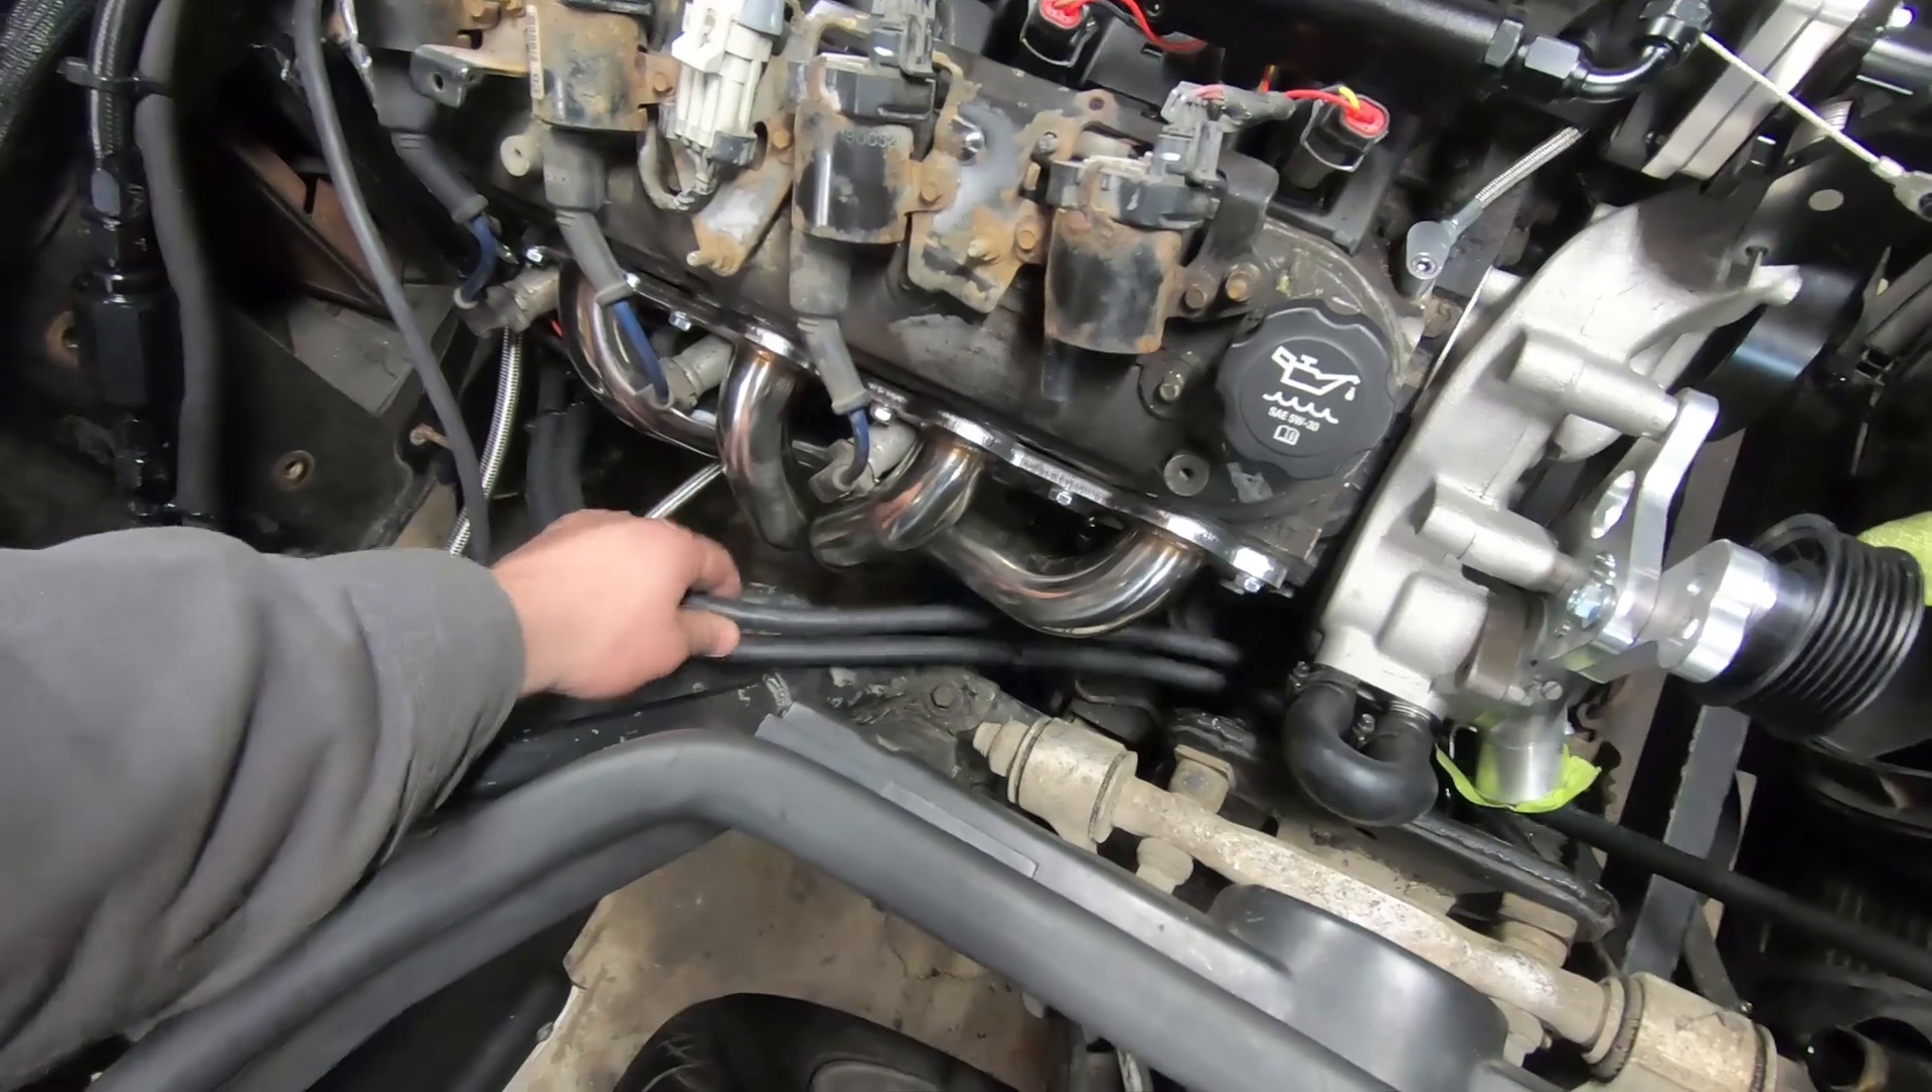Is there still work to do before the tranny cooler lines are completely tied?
Yes.